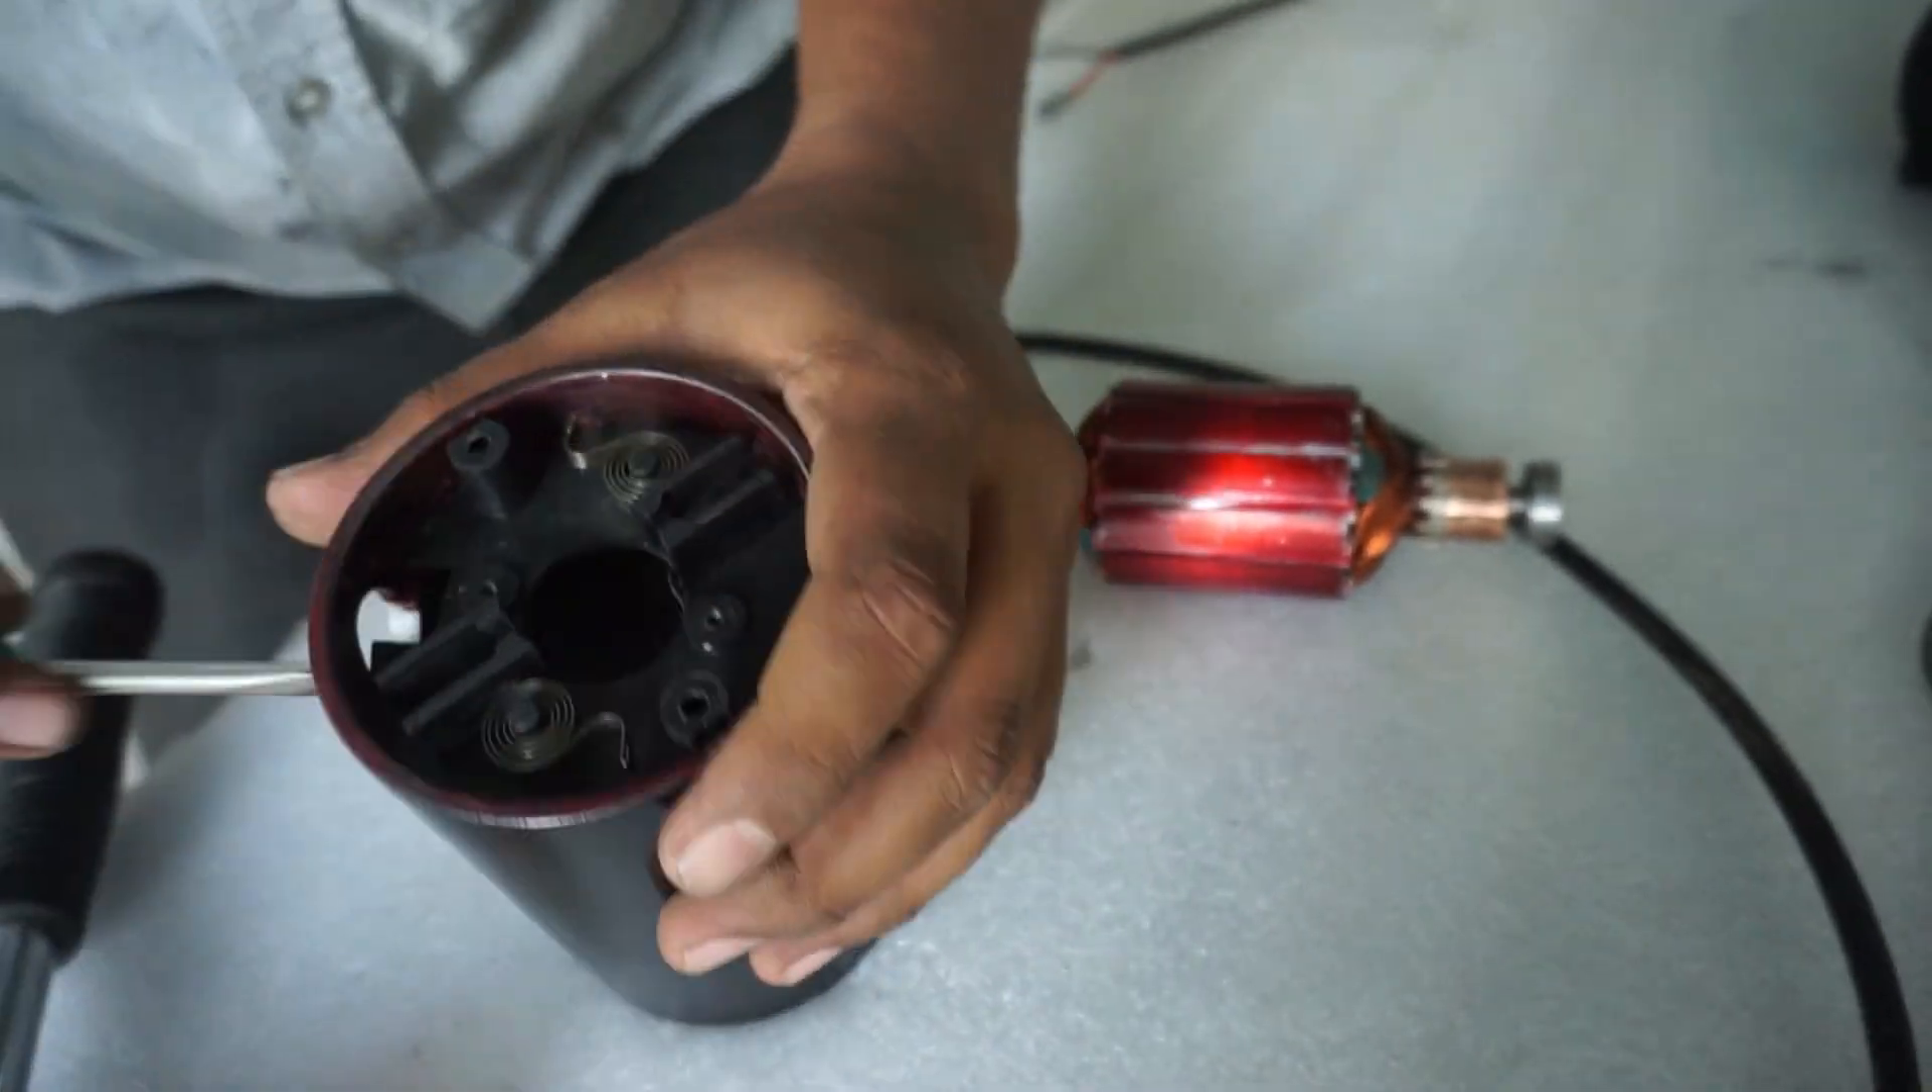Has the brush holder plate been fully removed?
No.